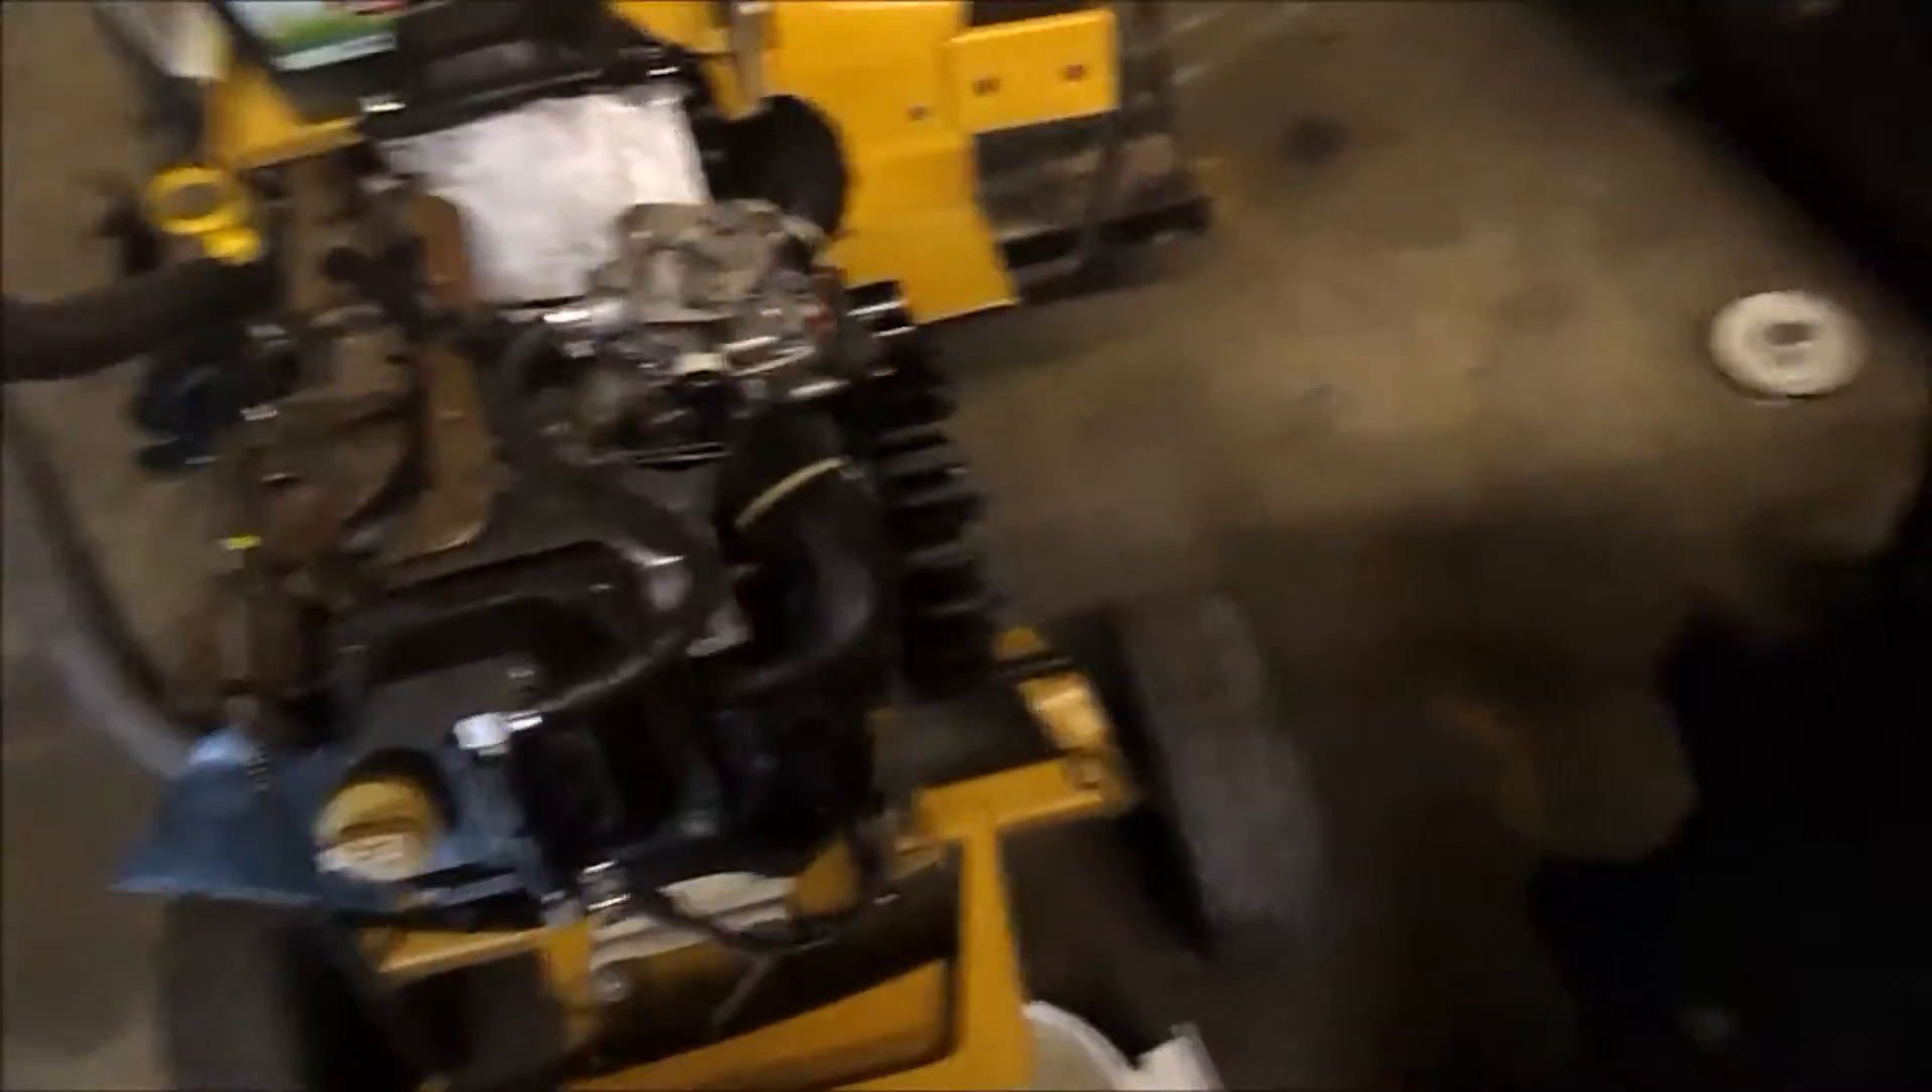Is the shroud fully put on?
No.